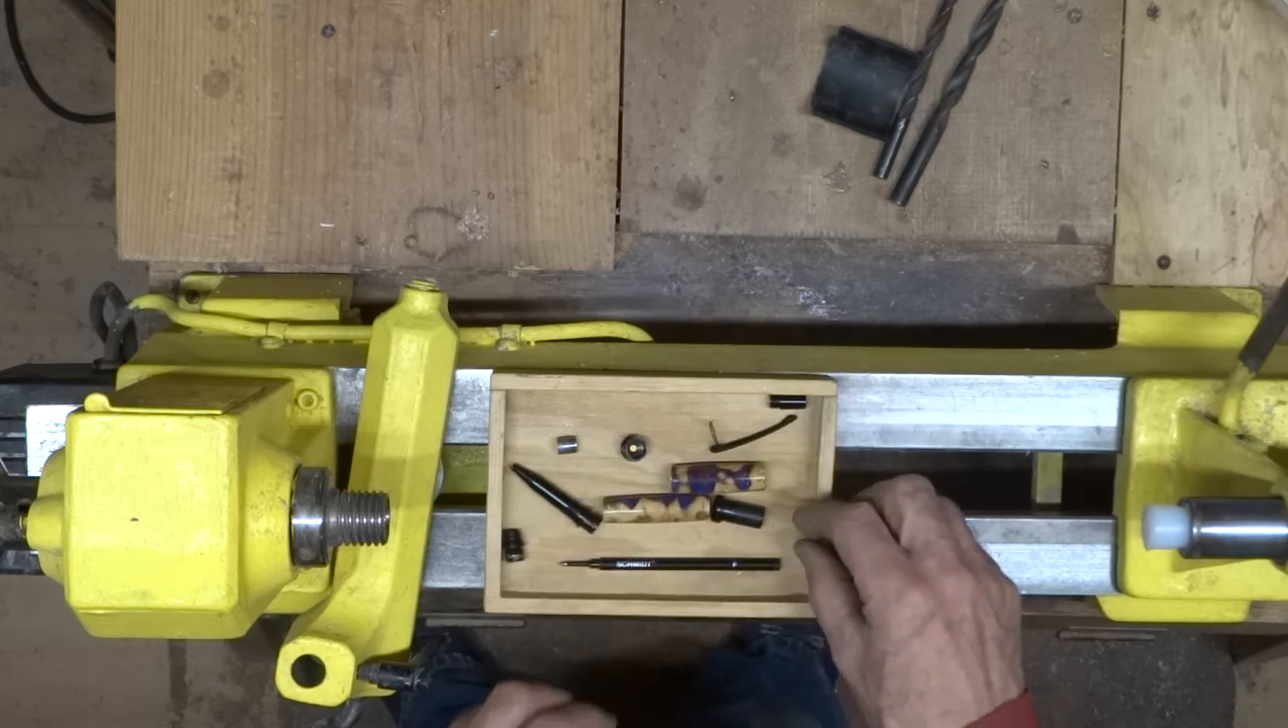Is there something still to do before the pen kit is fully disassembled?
No.